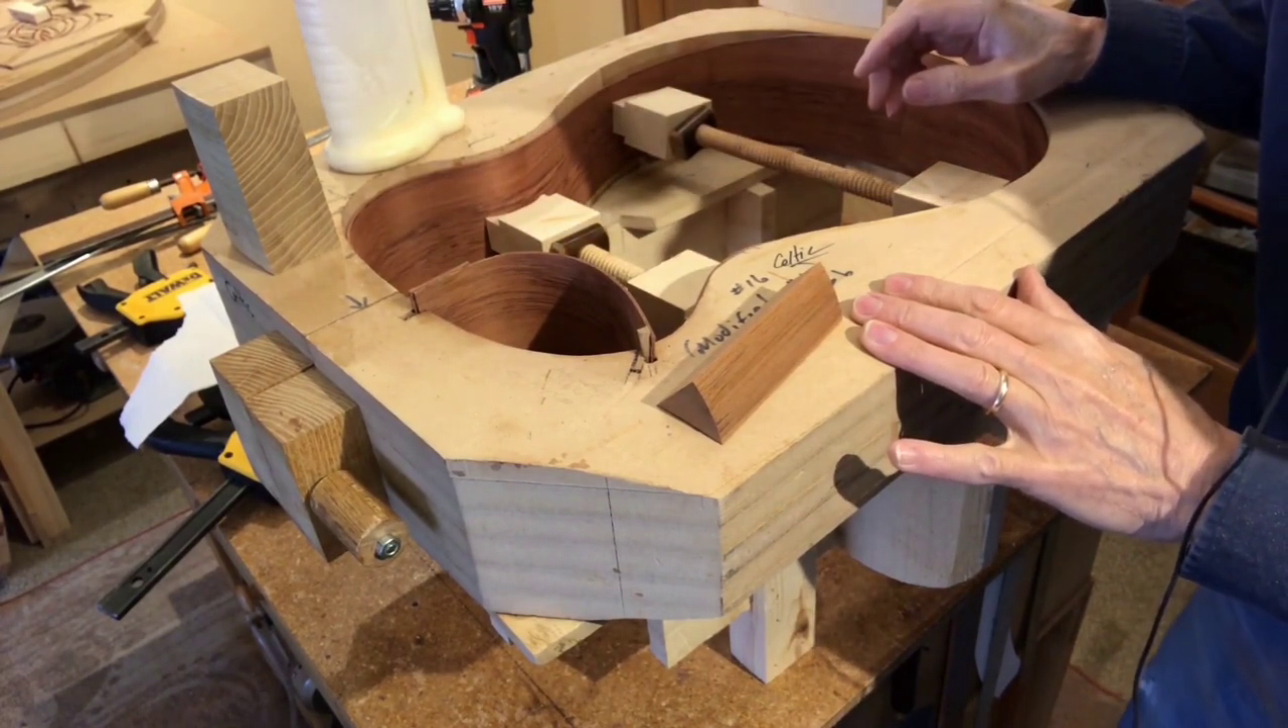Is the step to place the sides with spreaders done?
Yes.